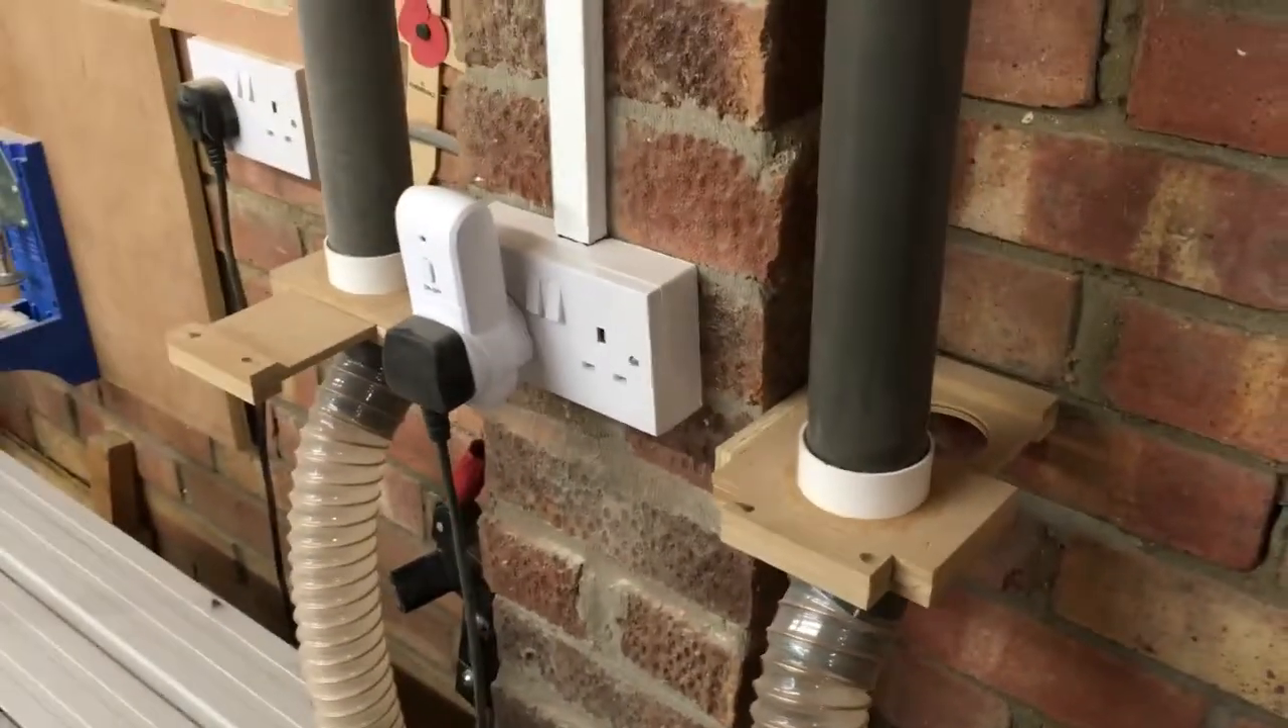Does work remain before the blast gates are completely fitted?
No.